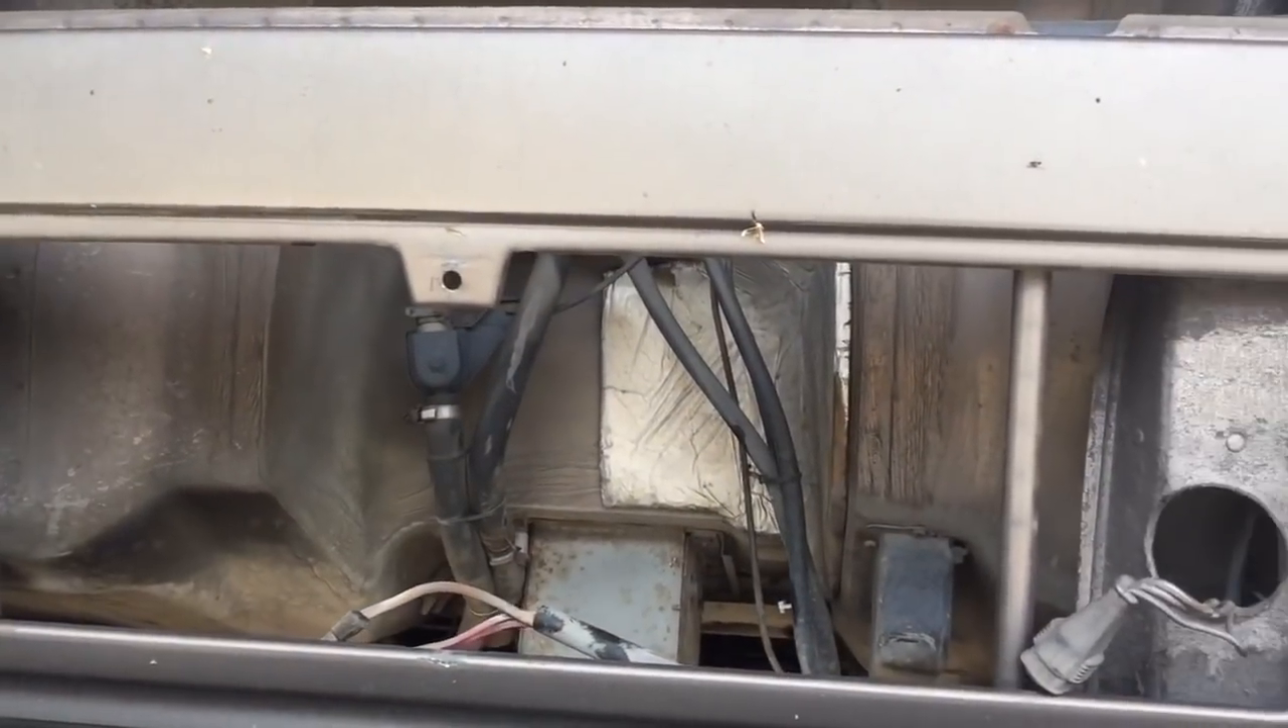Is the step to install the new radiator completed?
No.